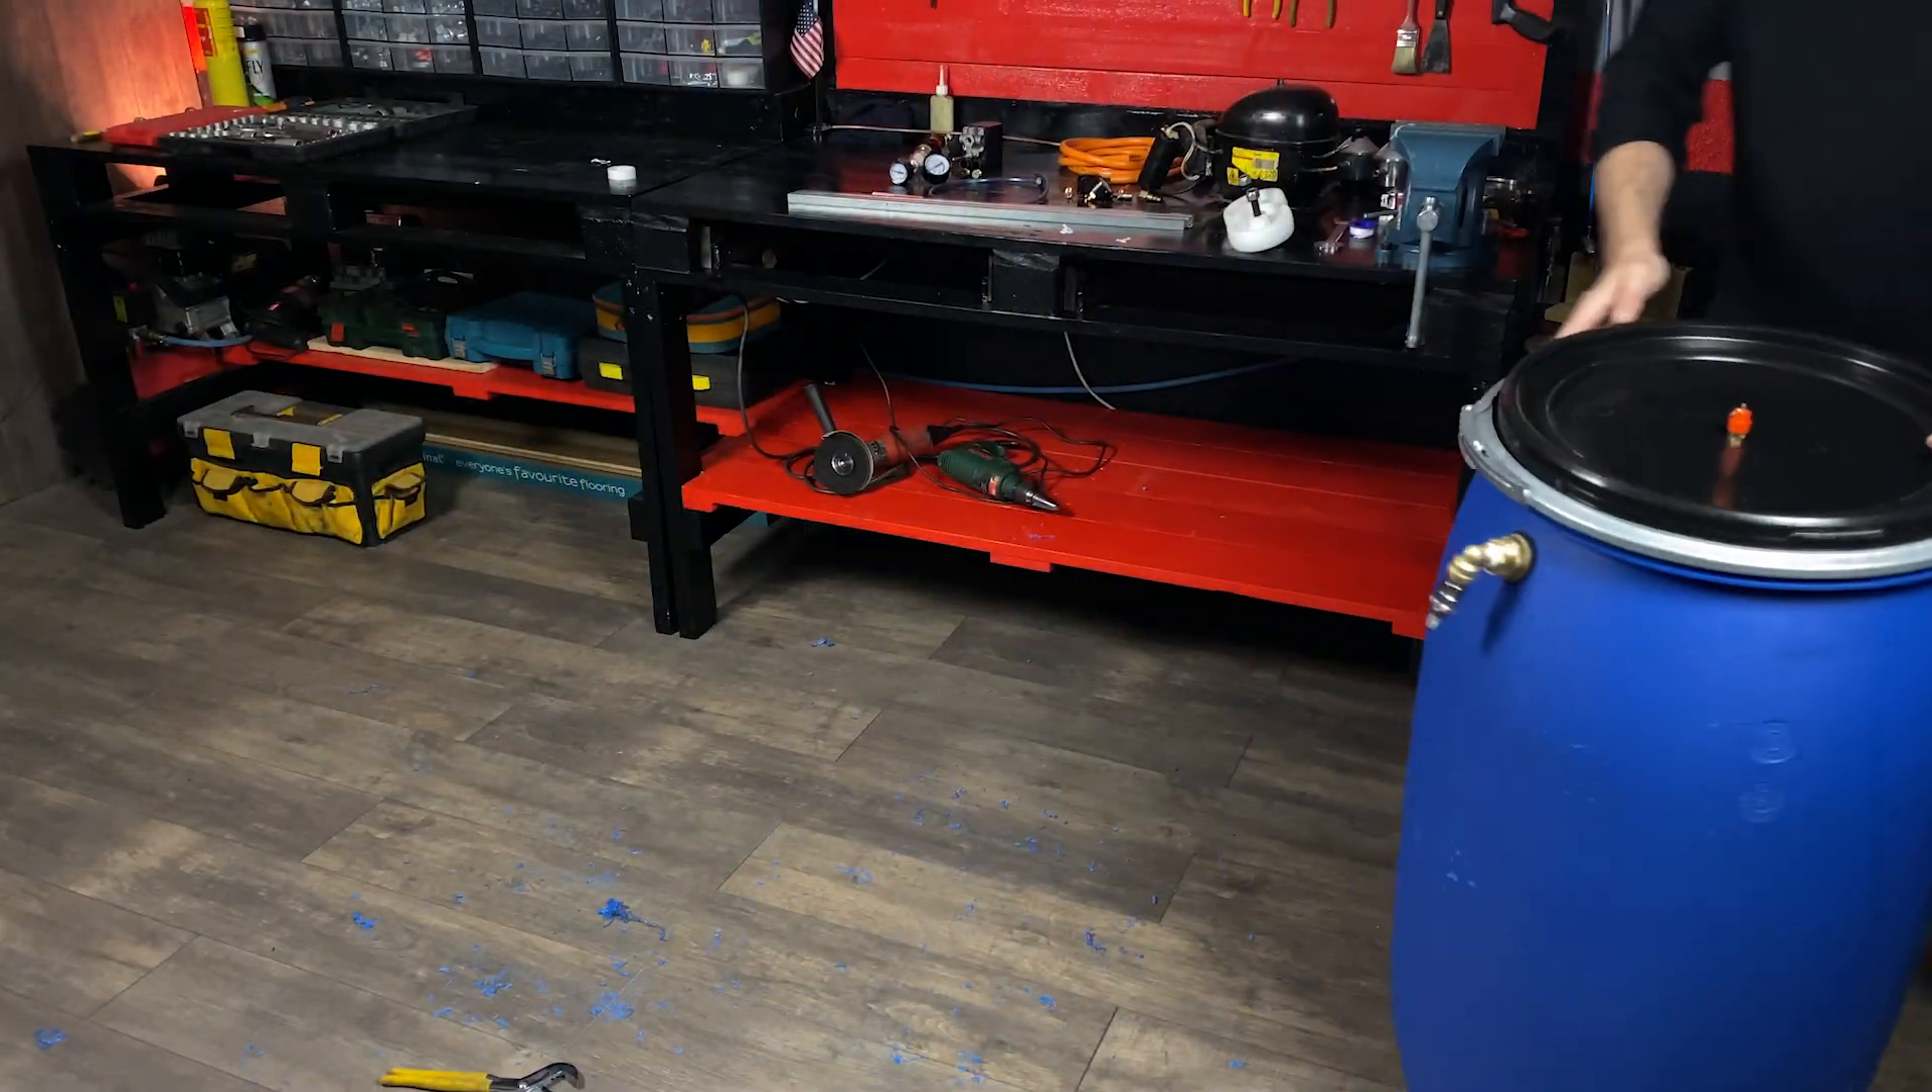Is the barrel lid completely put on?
Yes.